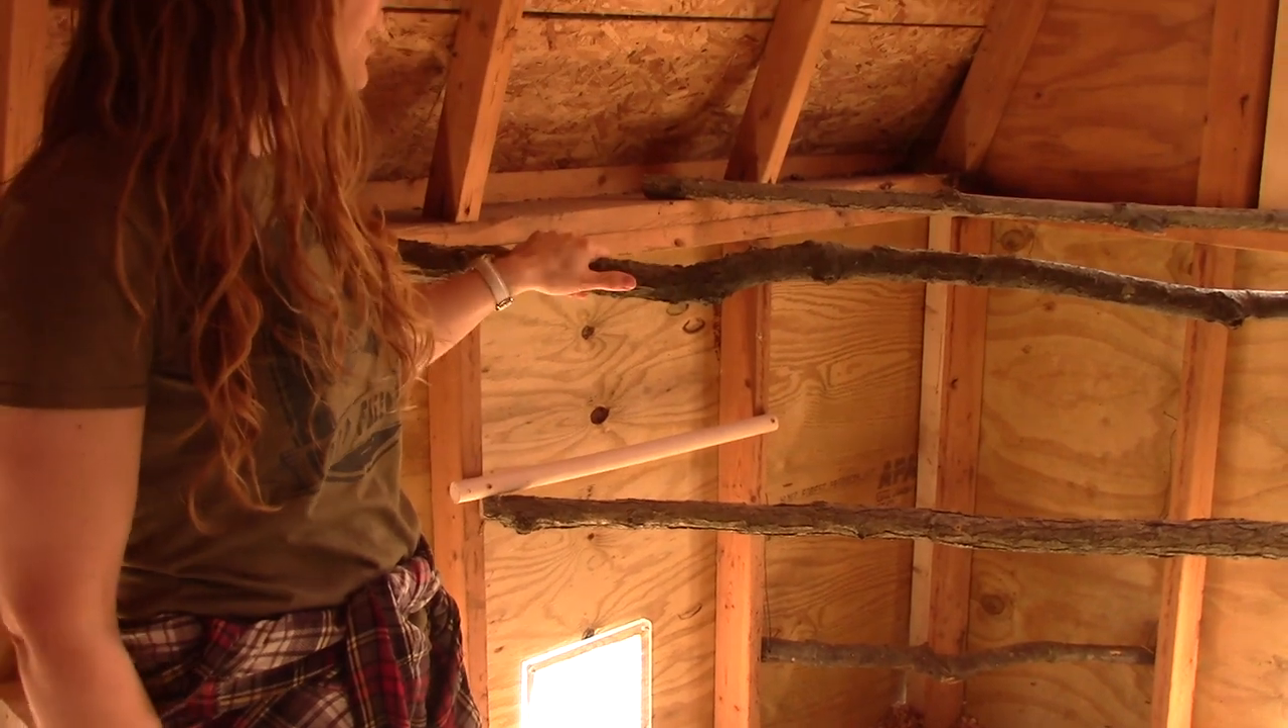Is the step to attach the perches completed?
Yes.